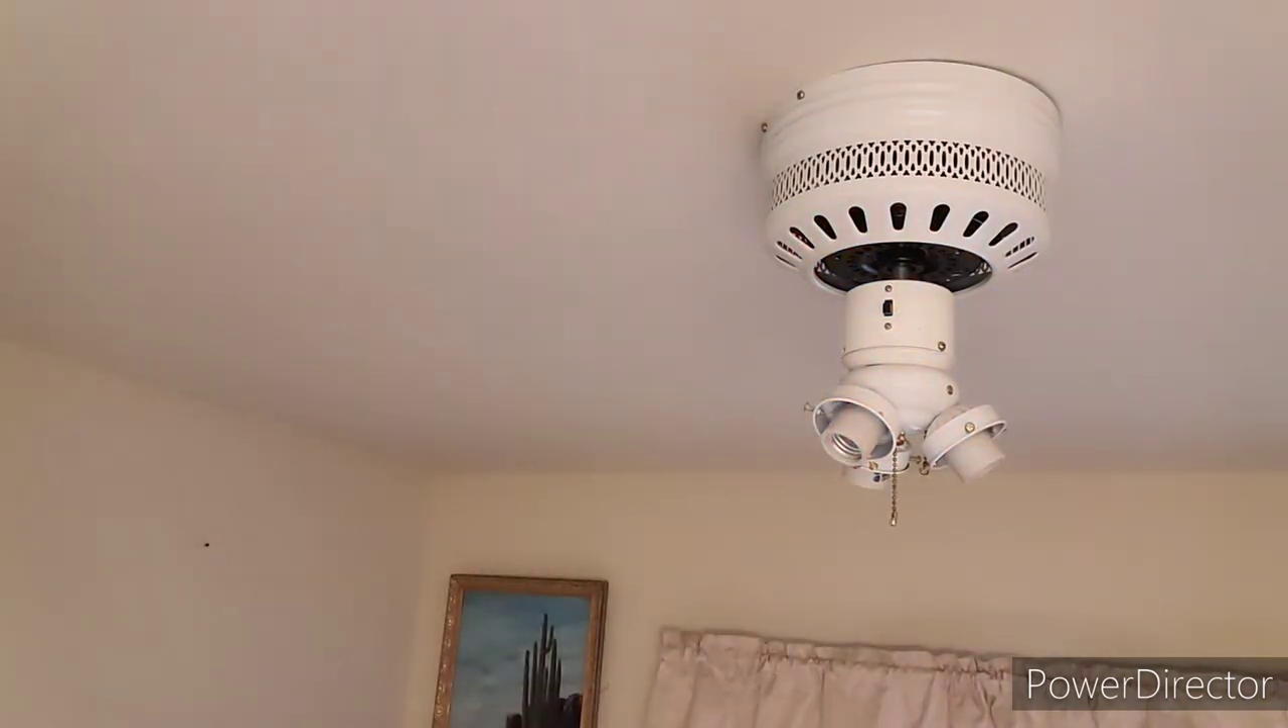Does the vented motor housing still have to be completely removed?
Yes.